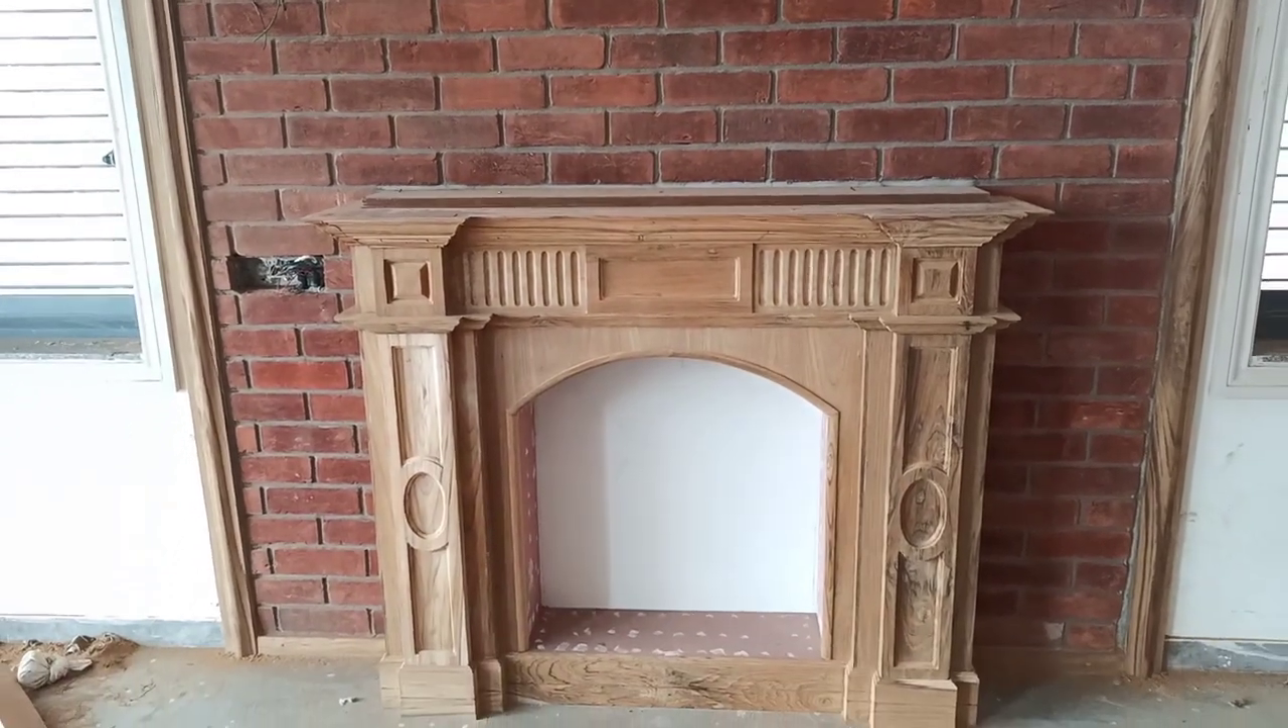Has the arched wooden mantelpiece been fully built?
Yes.